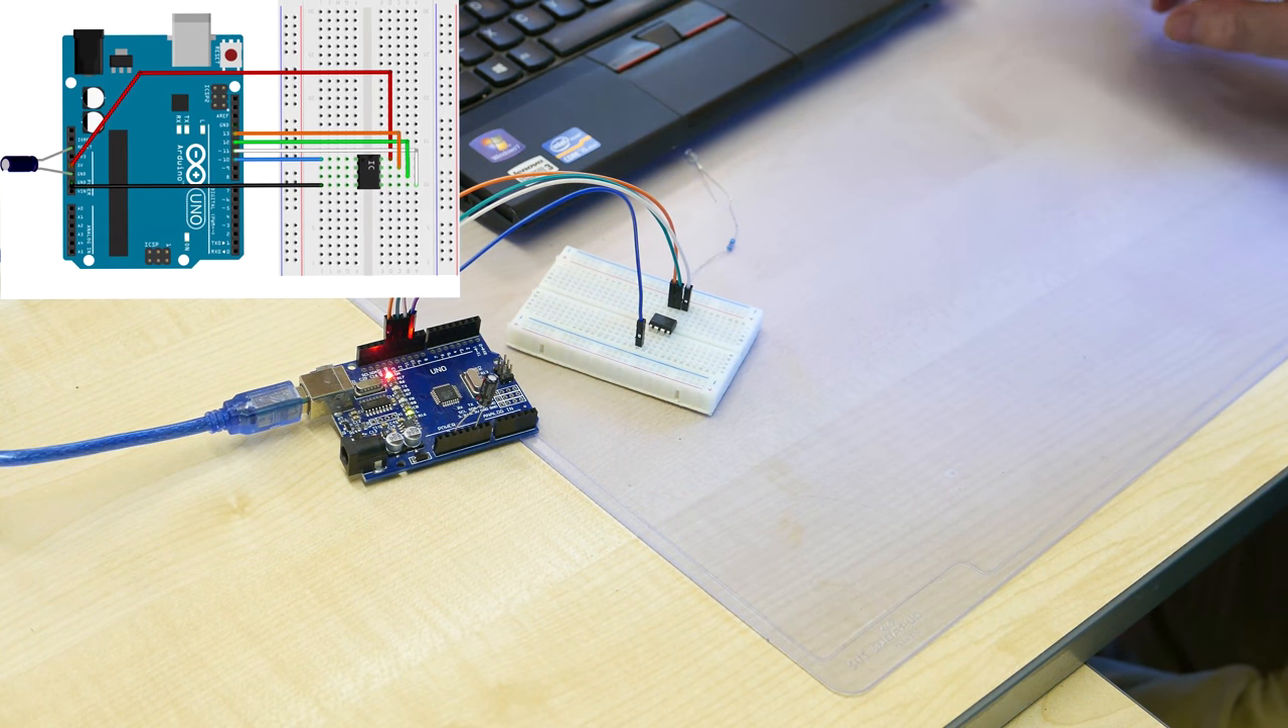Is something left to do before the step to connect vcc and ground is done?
Yes.